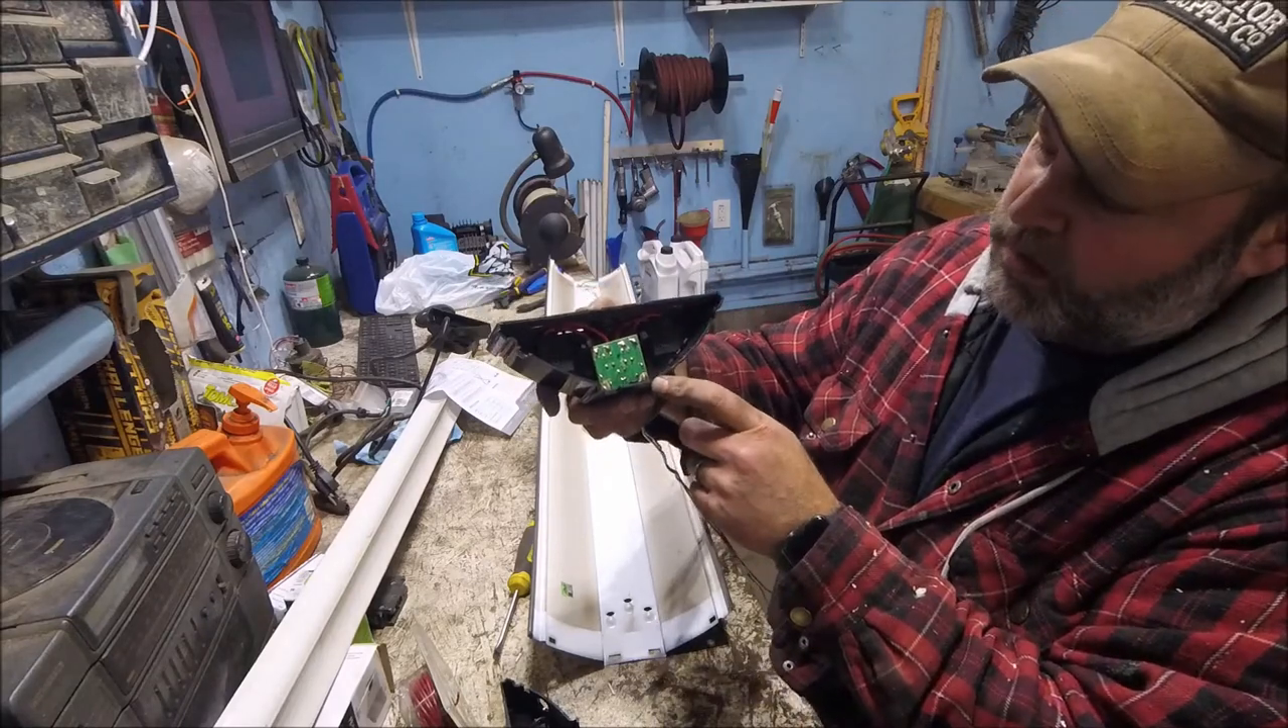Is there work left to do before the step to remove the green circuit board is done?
Yes.